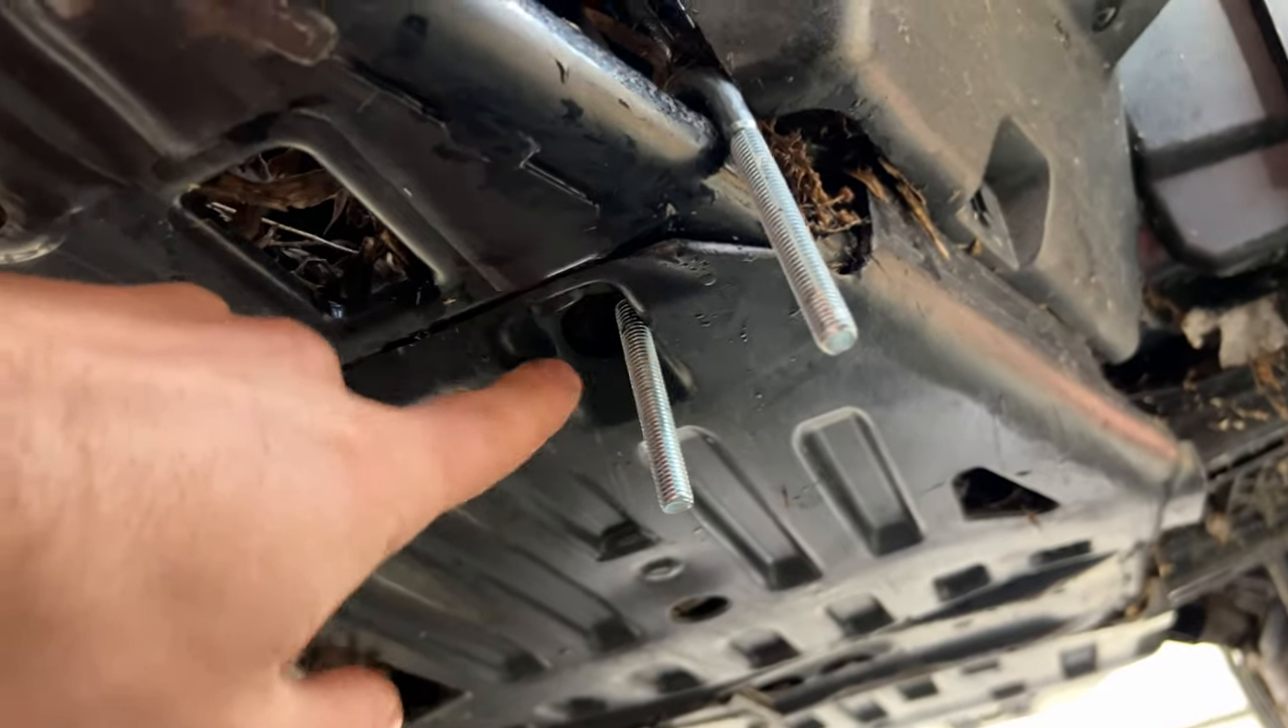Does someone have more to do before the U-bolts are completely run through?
No.